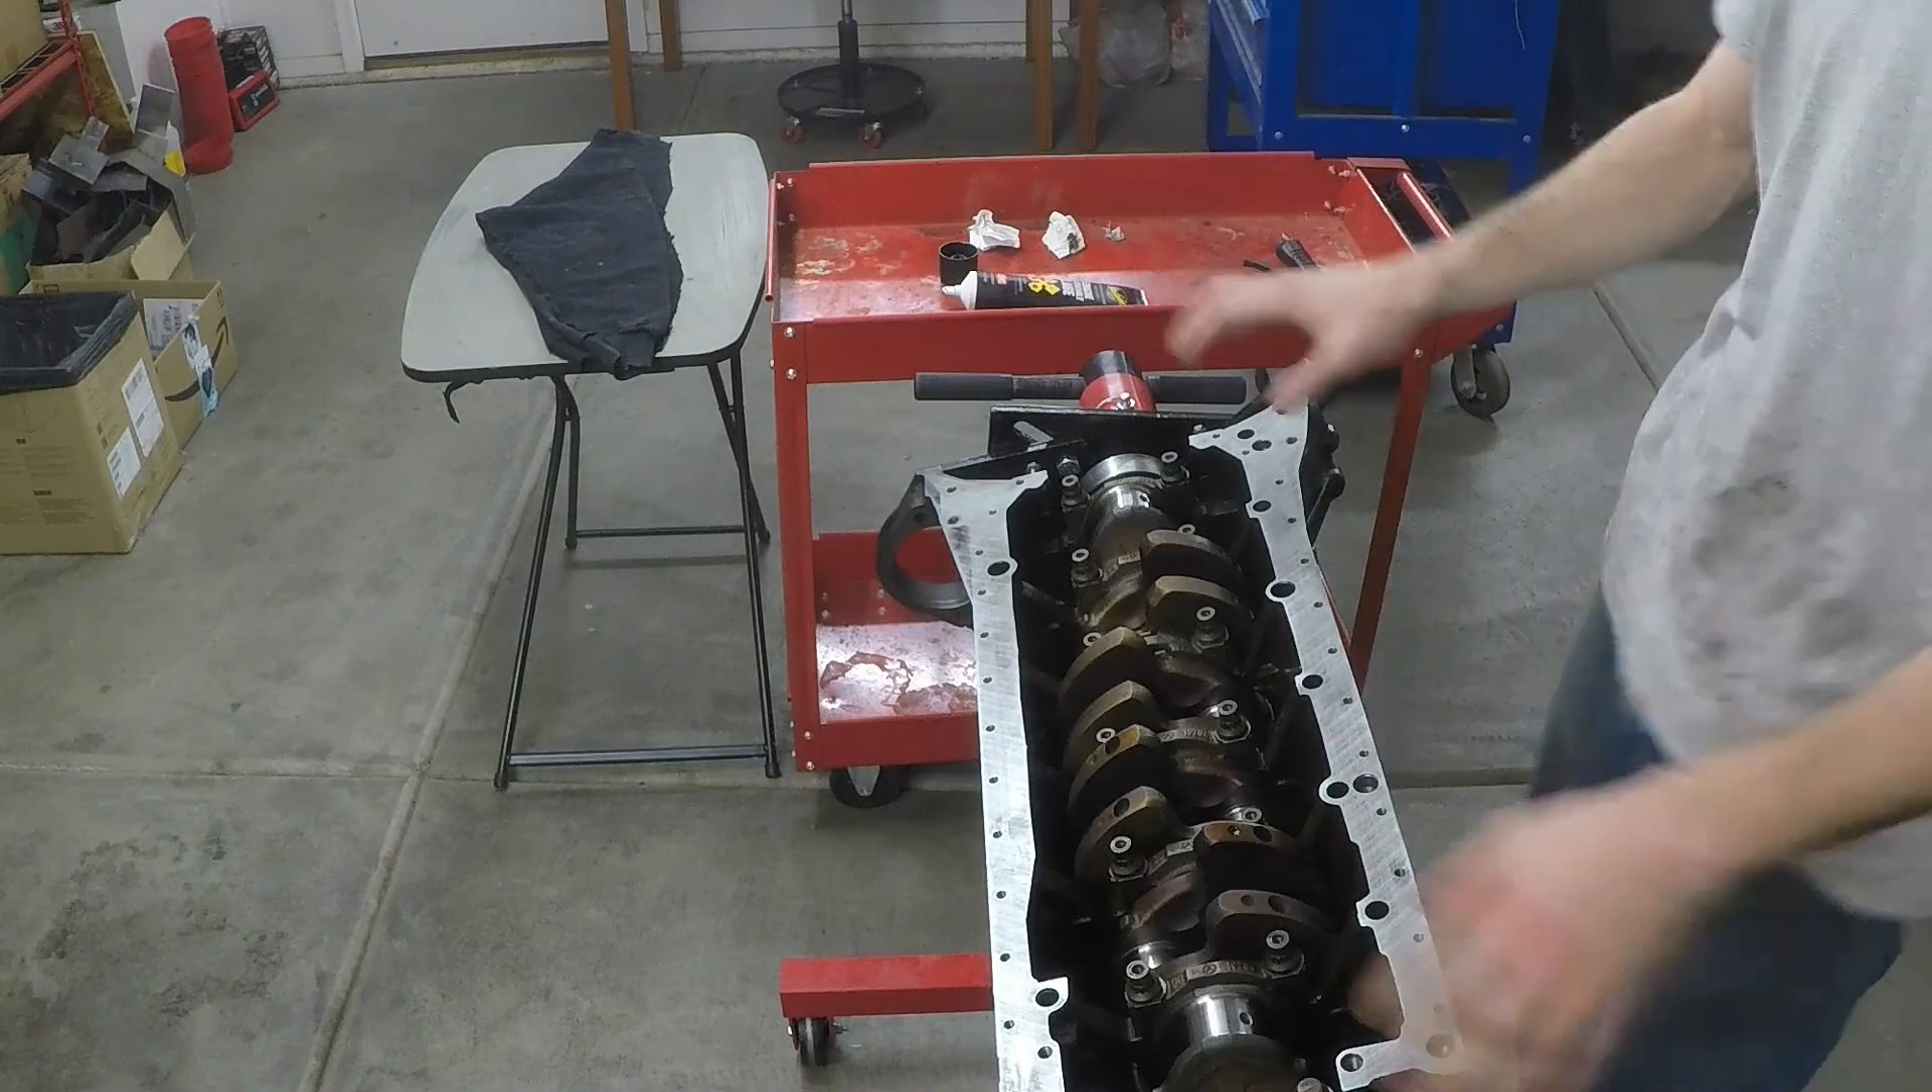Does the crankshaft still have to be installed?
No.